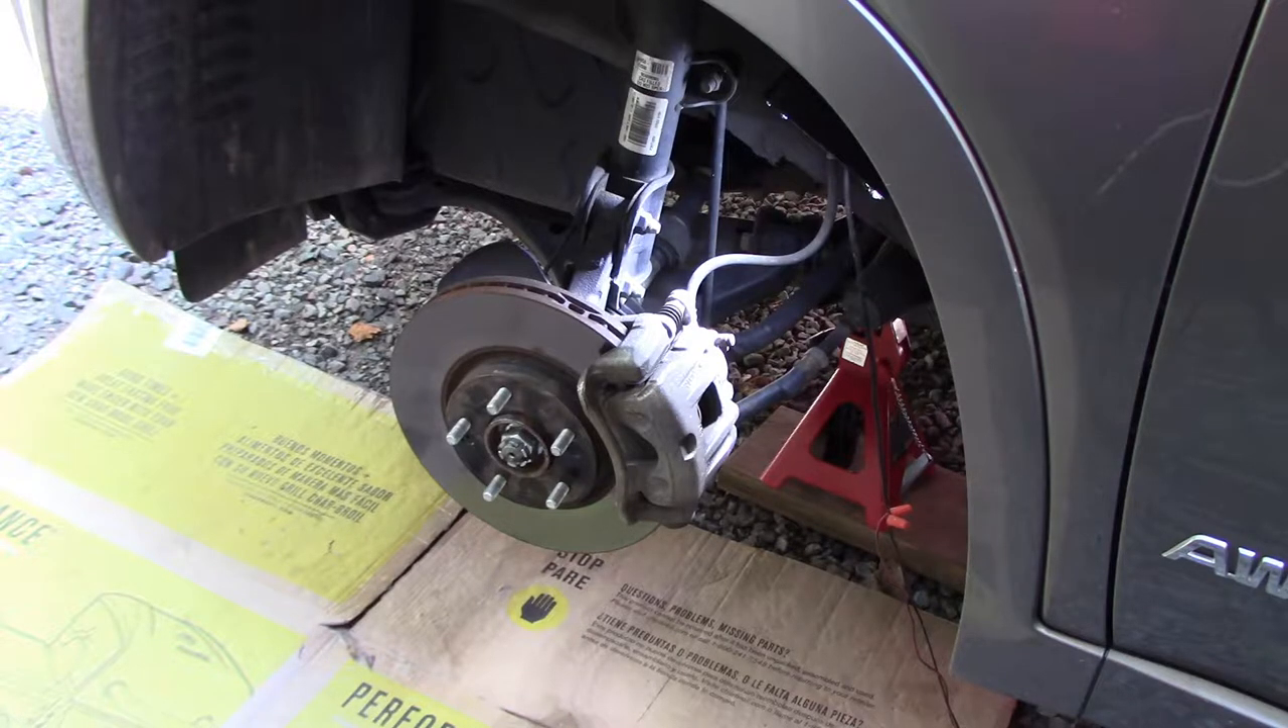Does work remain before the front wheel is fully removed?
No.